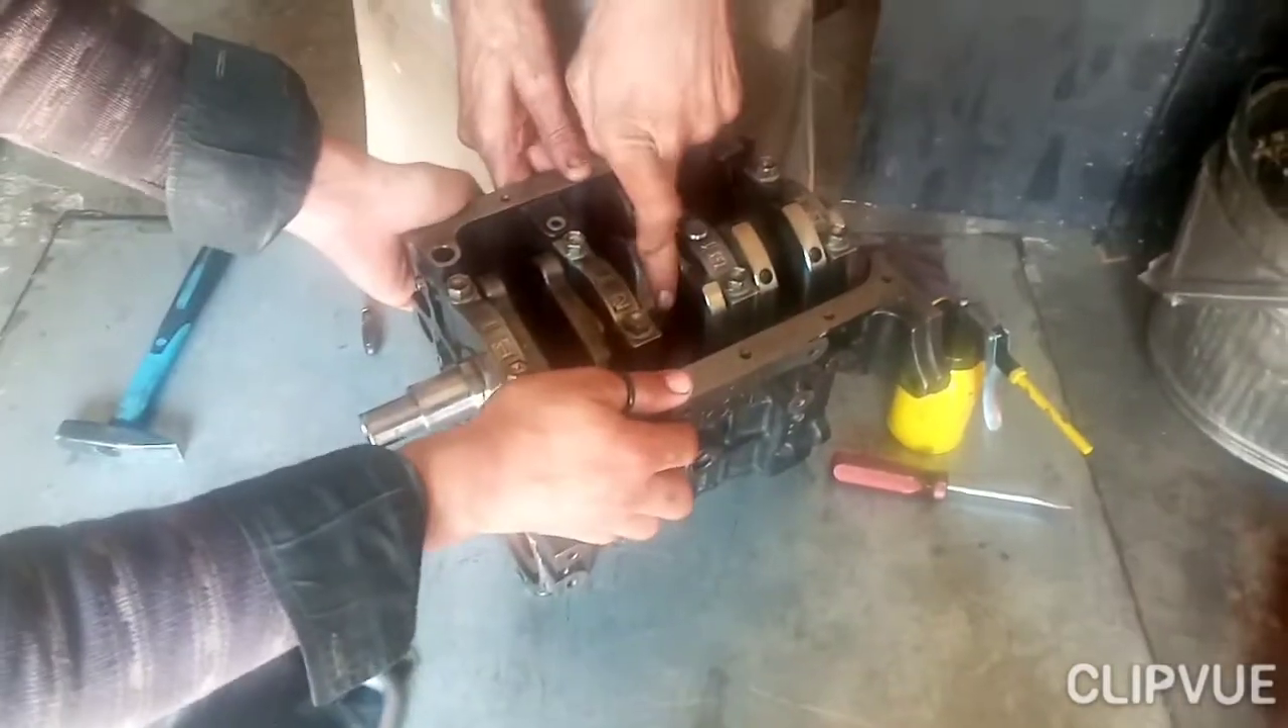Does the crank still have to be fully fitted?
No.